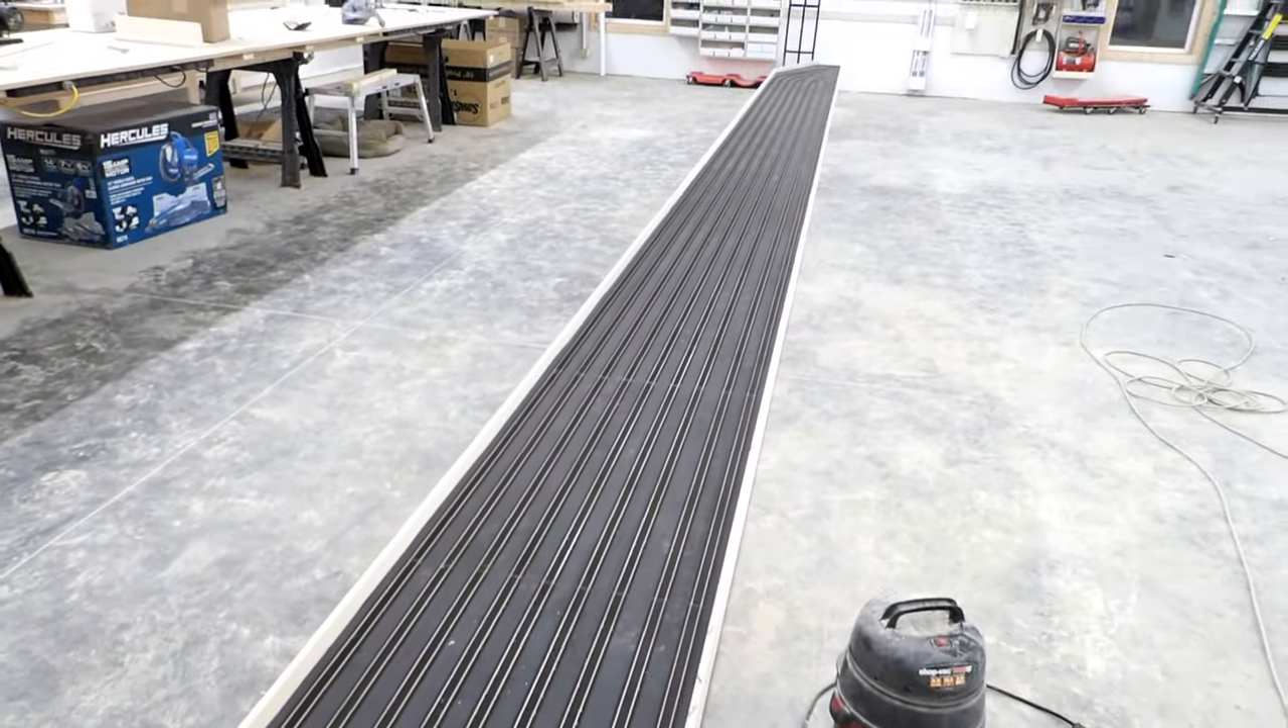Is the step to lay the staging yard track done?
Yes.